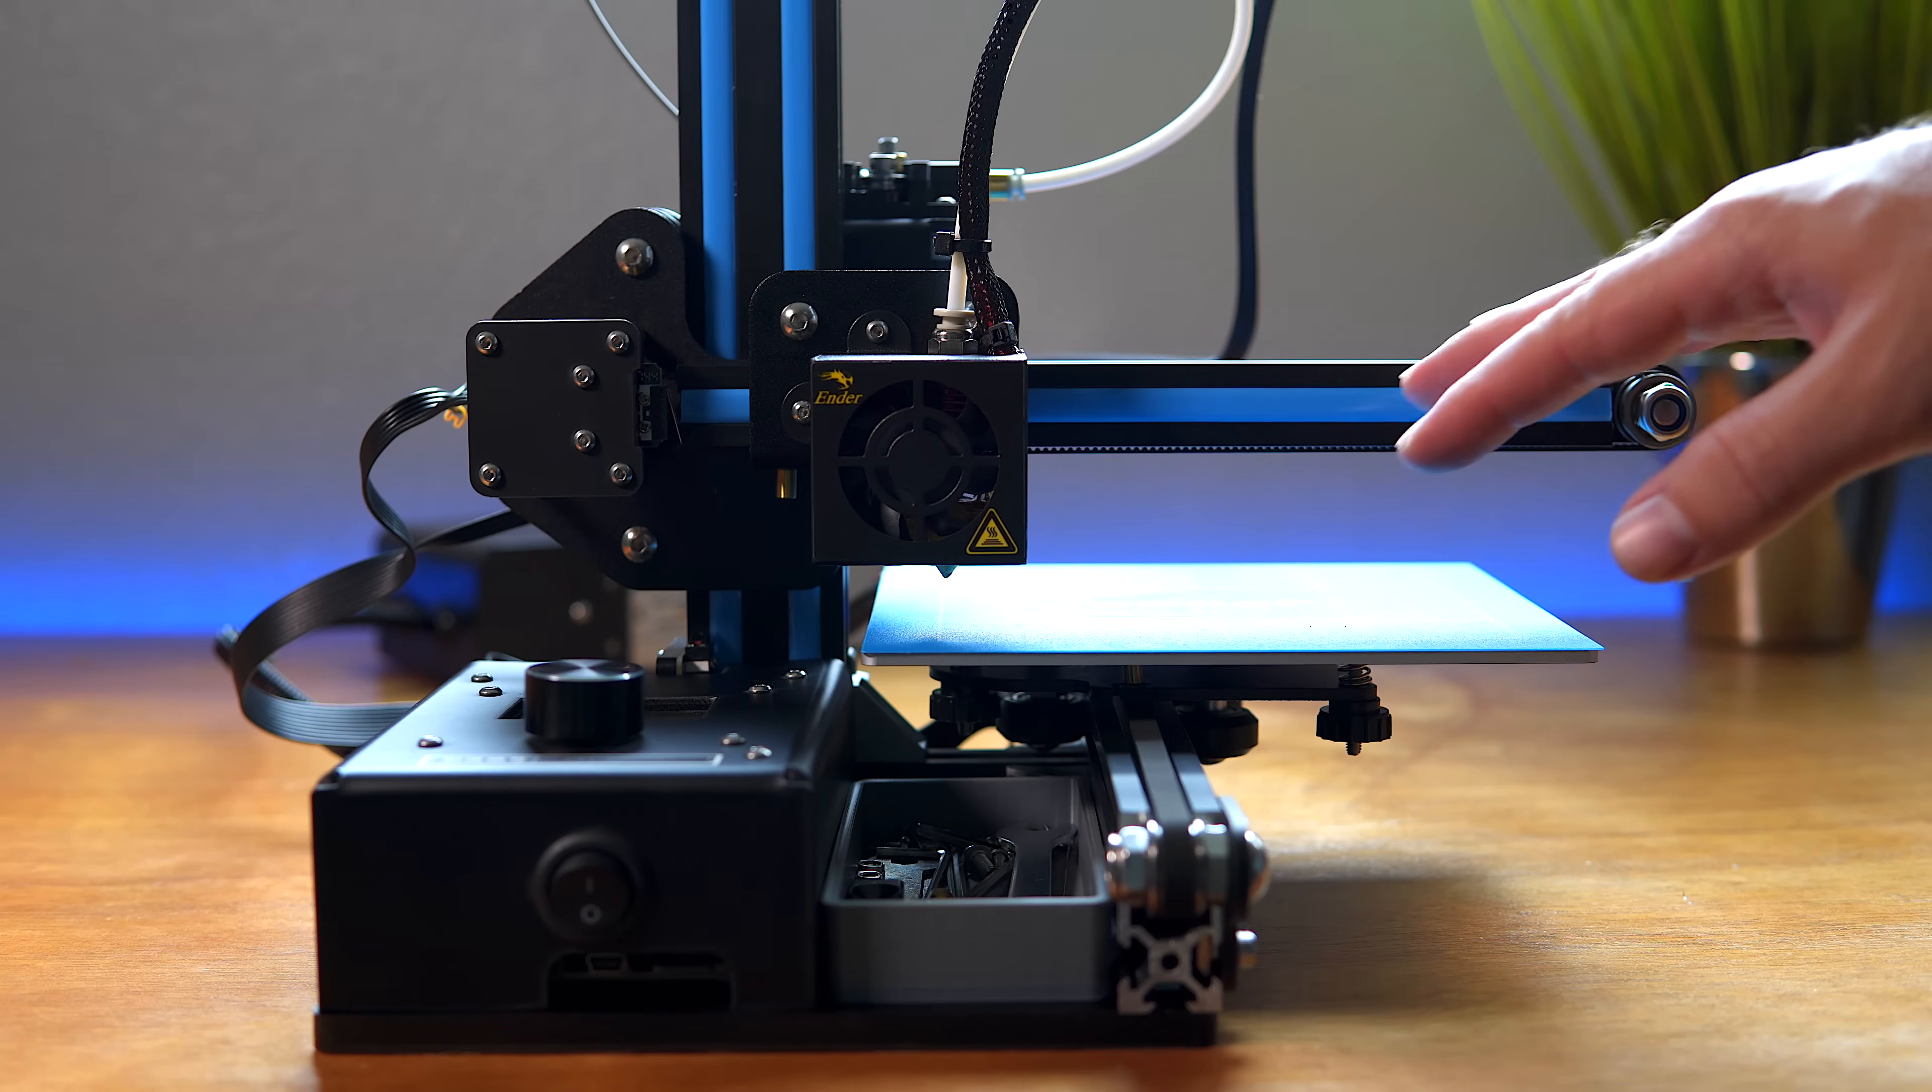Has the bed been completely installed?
Yes.